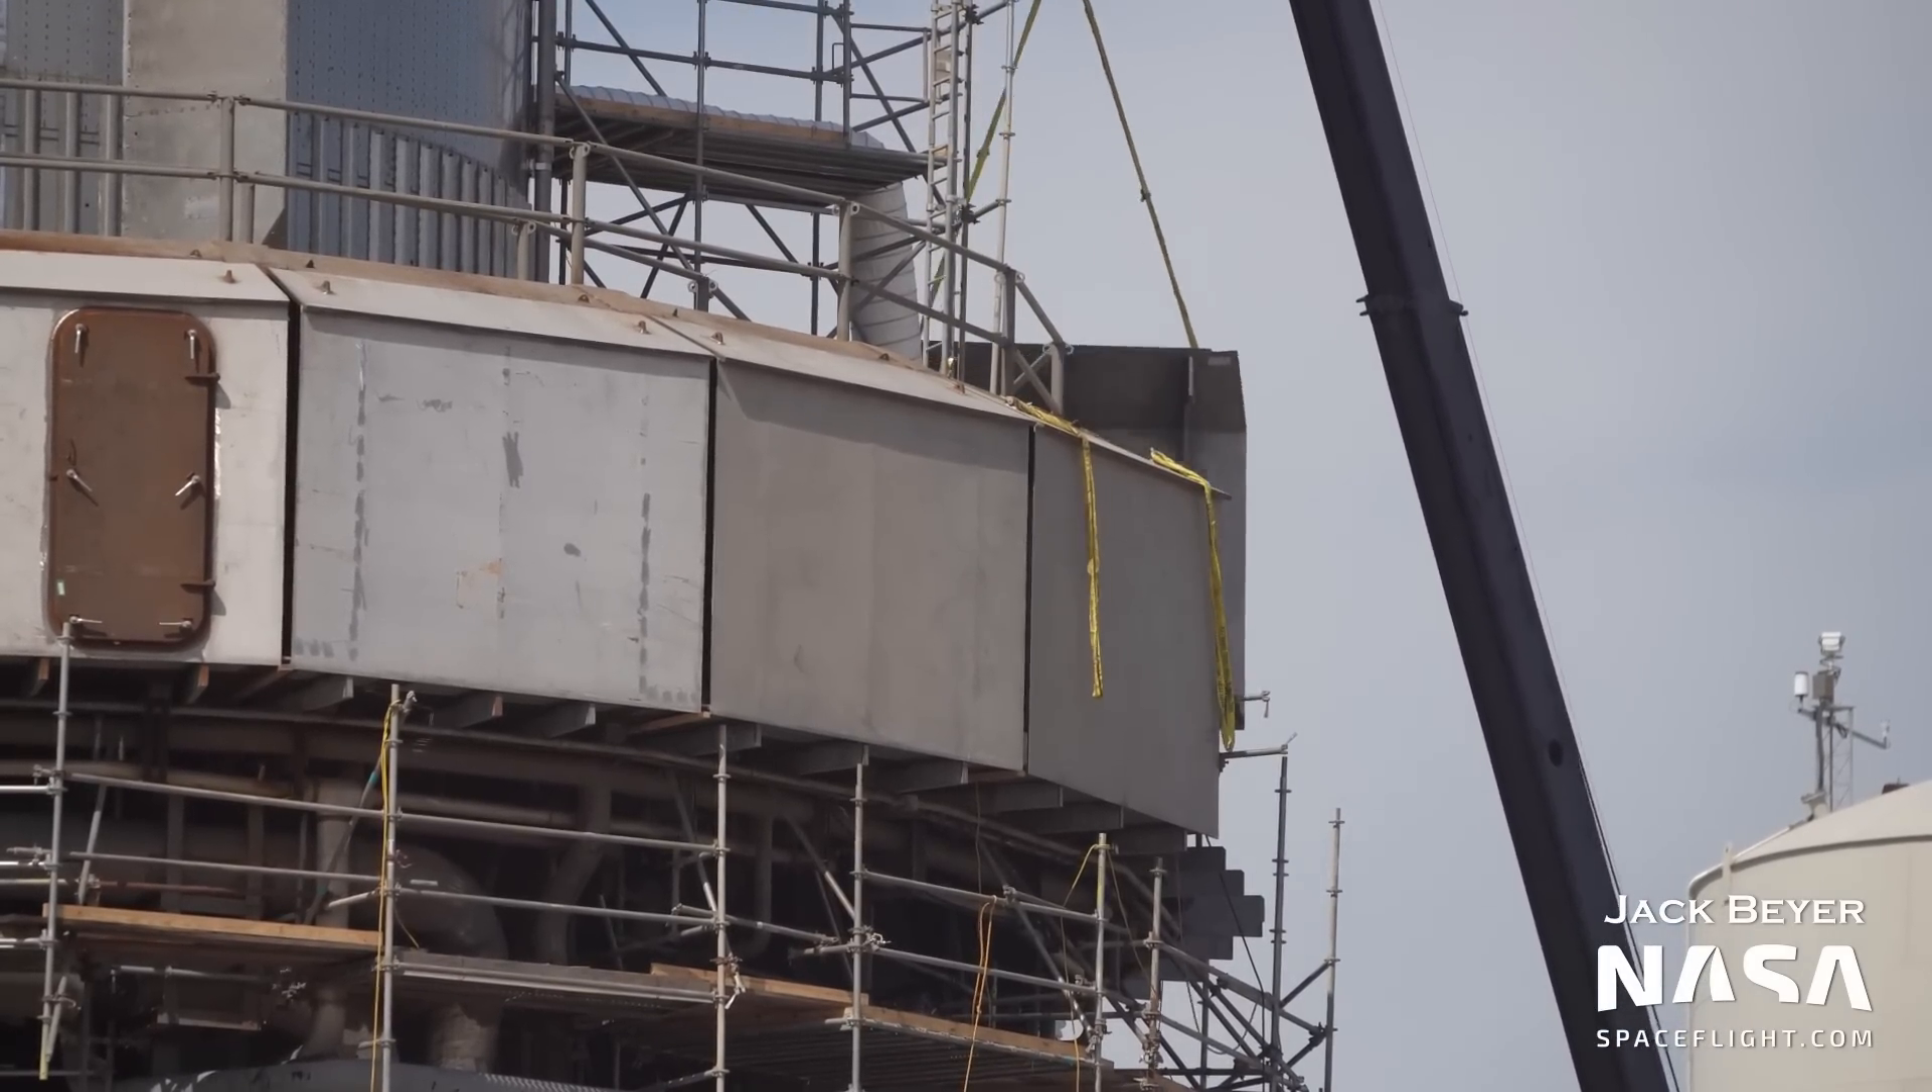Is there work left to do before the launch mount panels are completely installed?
Yes.